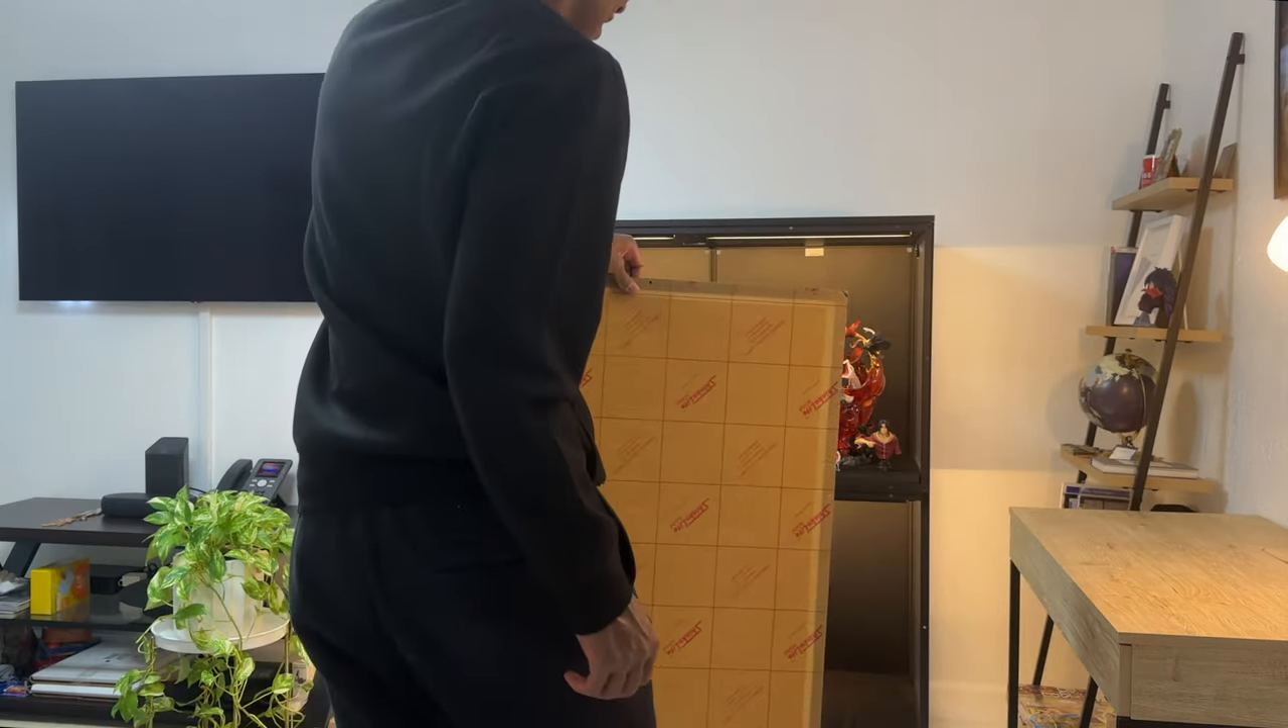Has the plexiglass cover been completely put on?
No.